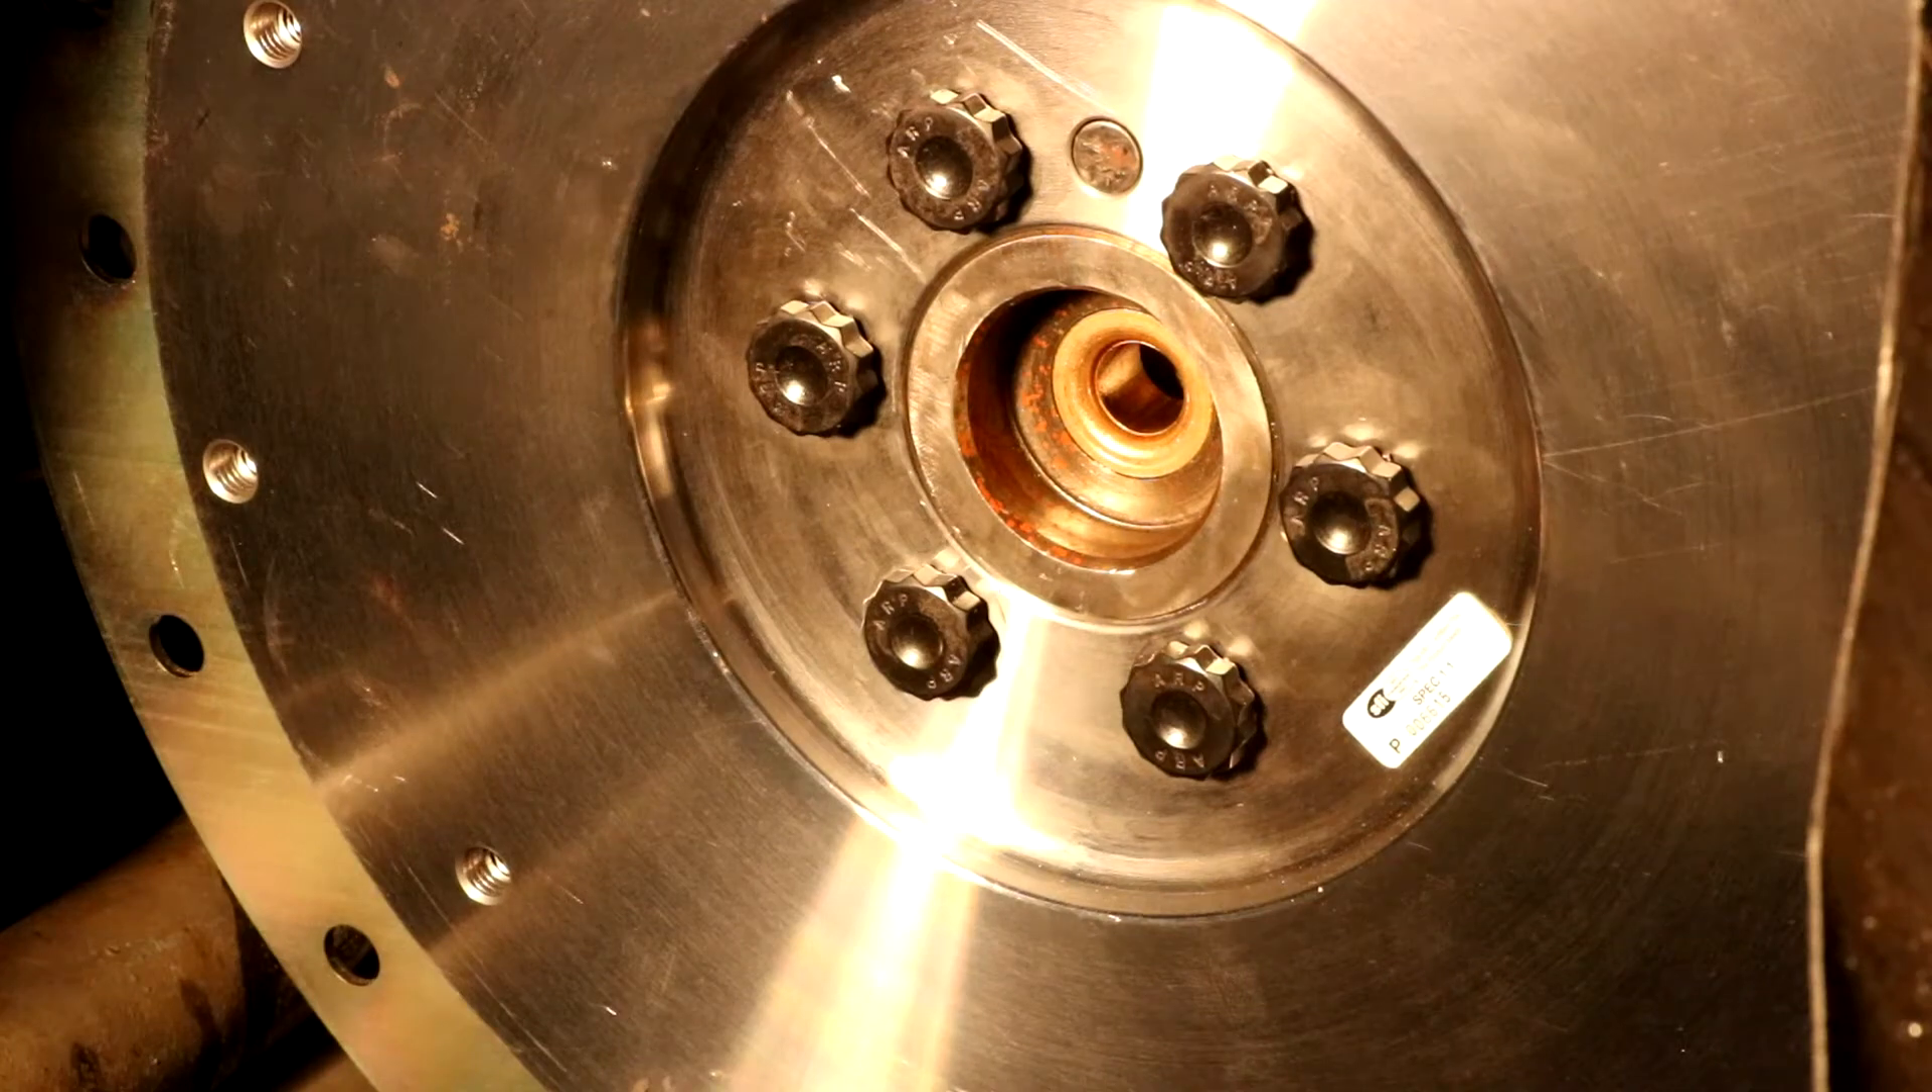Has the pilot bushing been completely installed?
Yes.